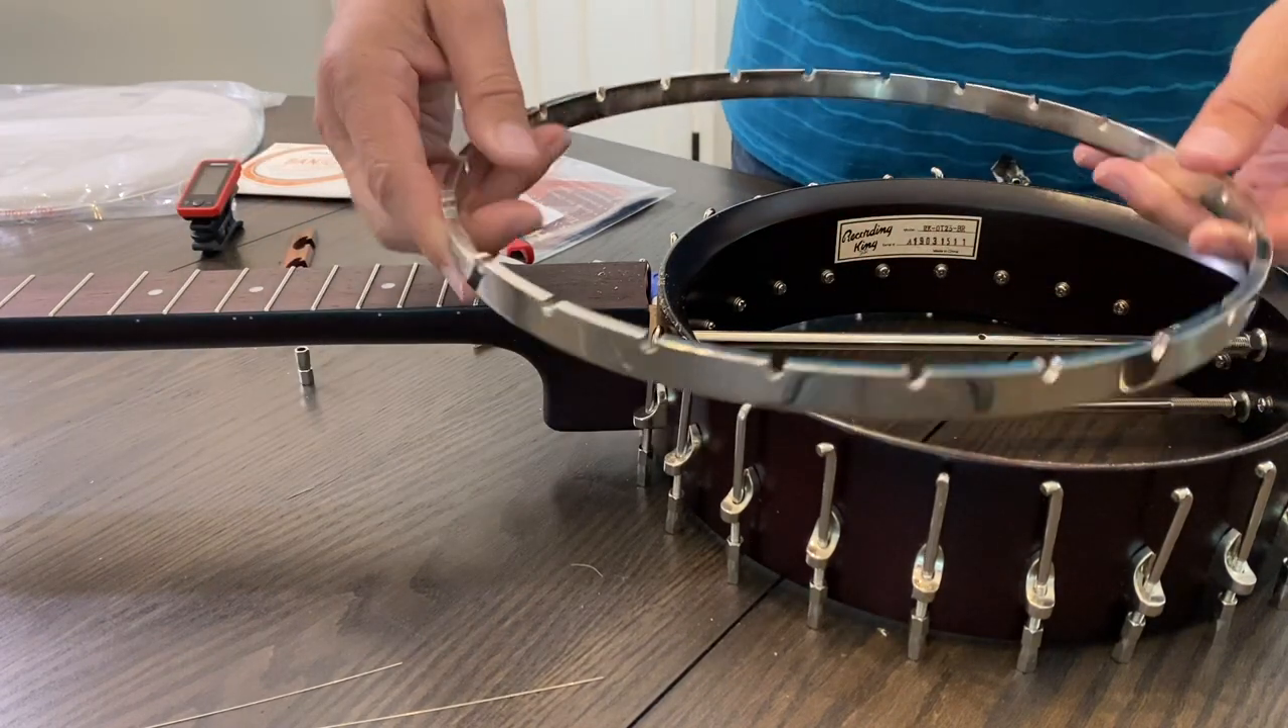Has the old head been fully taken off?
Yes.